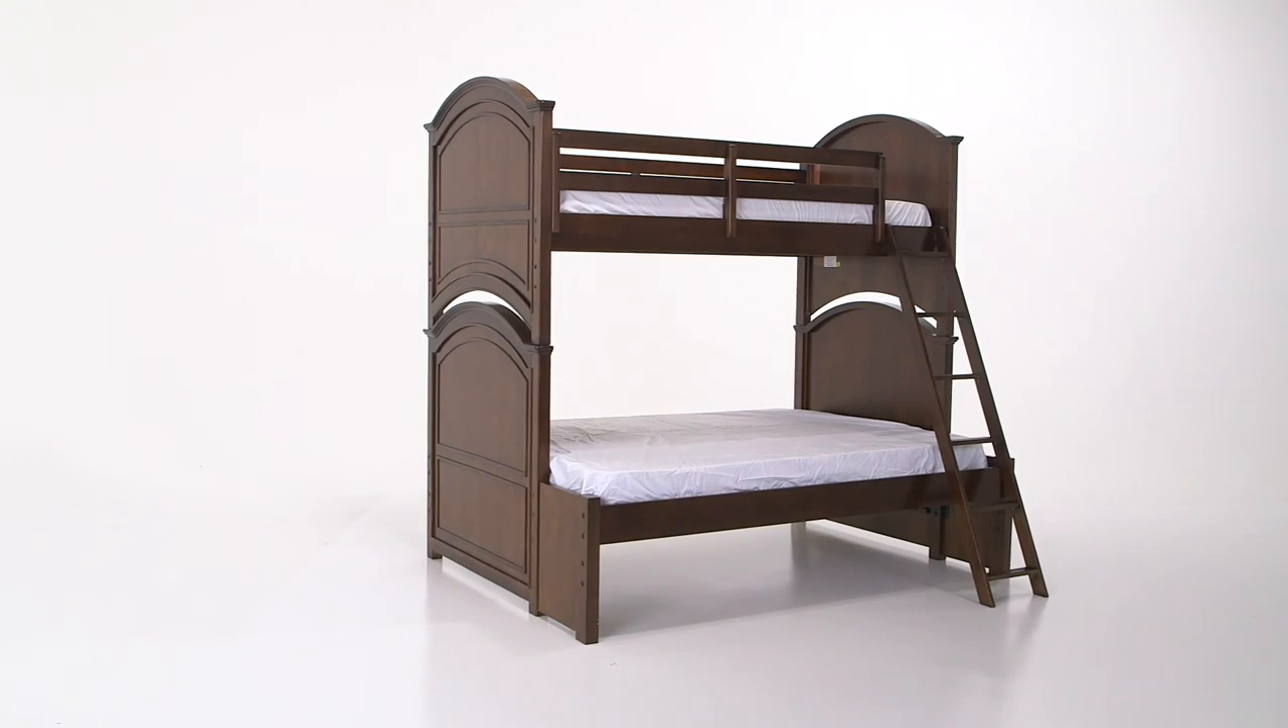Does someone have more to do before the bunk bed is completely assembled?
No.